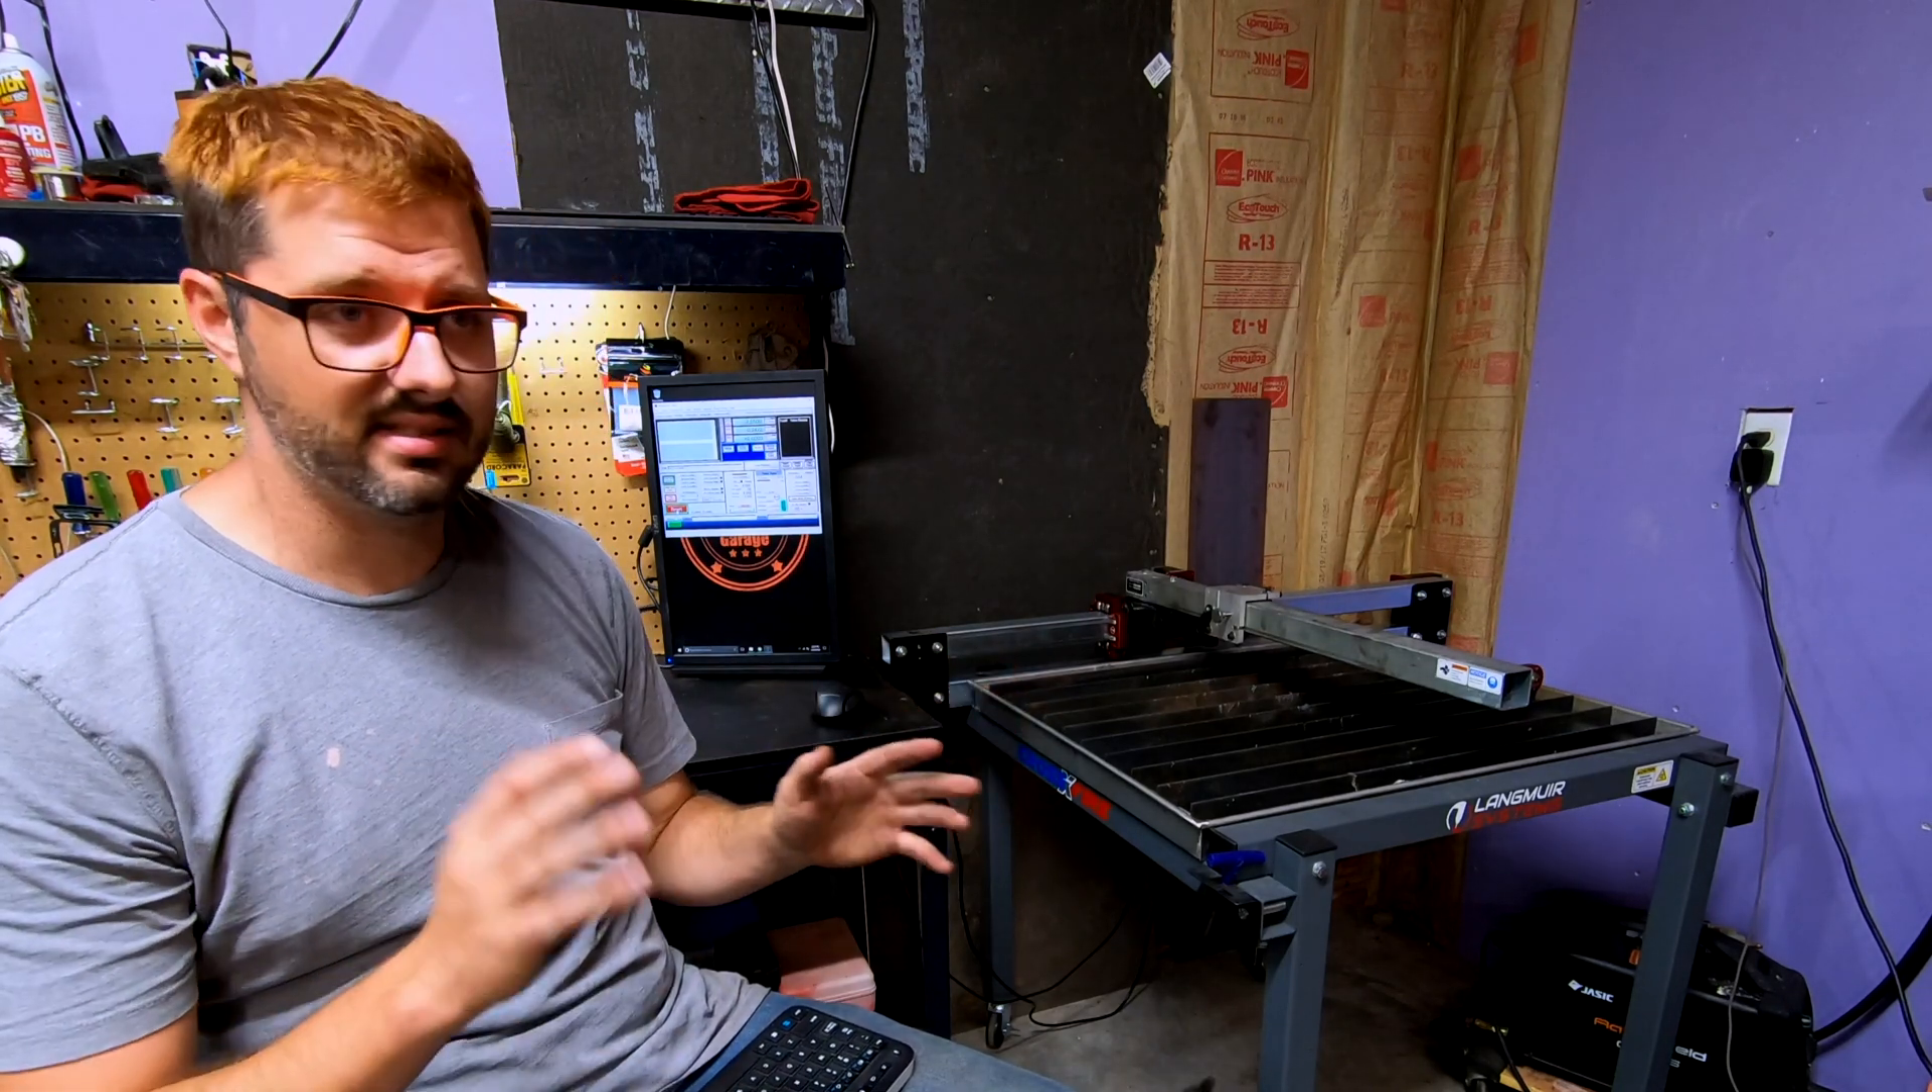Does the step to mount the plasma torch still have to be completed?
Yes.